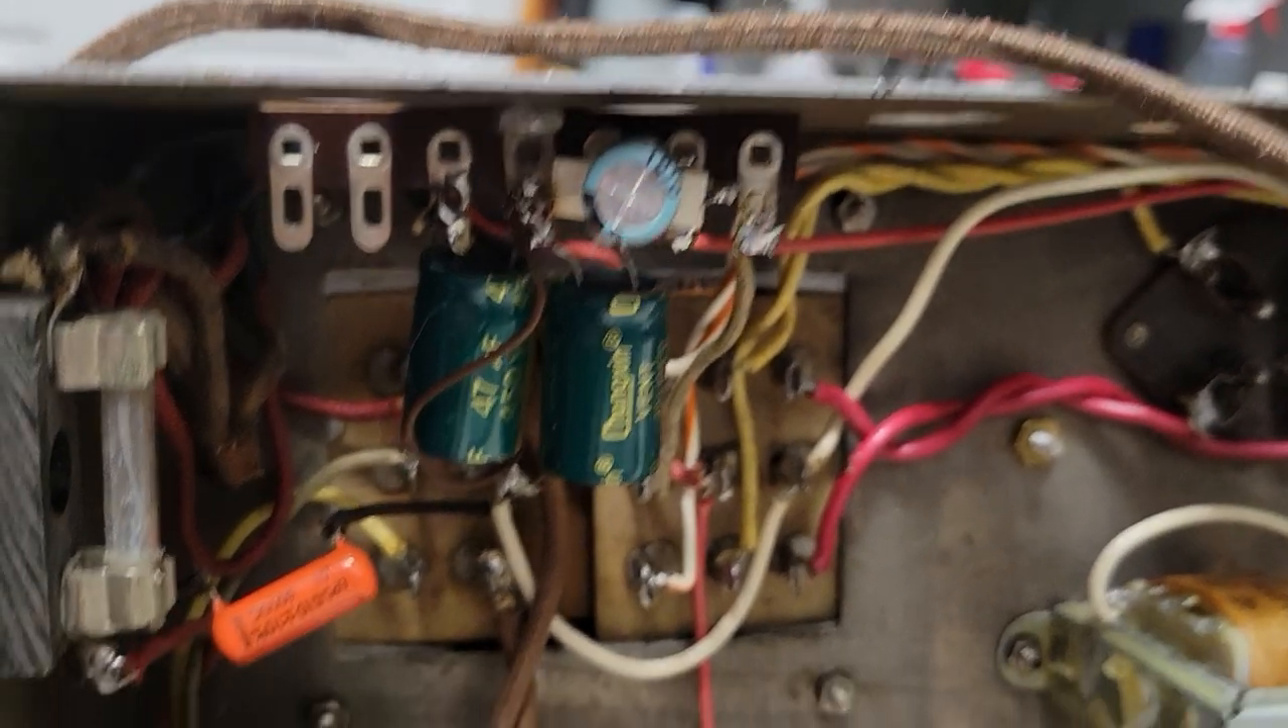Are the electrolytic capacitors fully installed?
Yes.